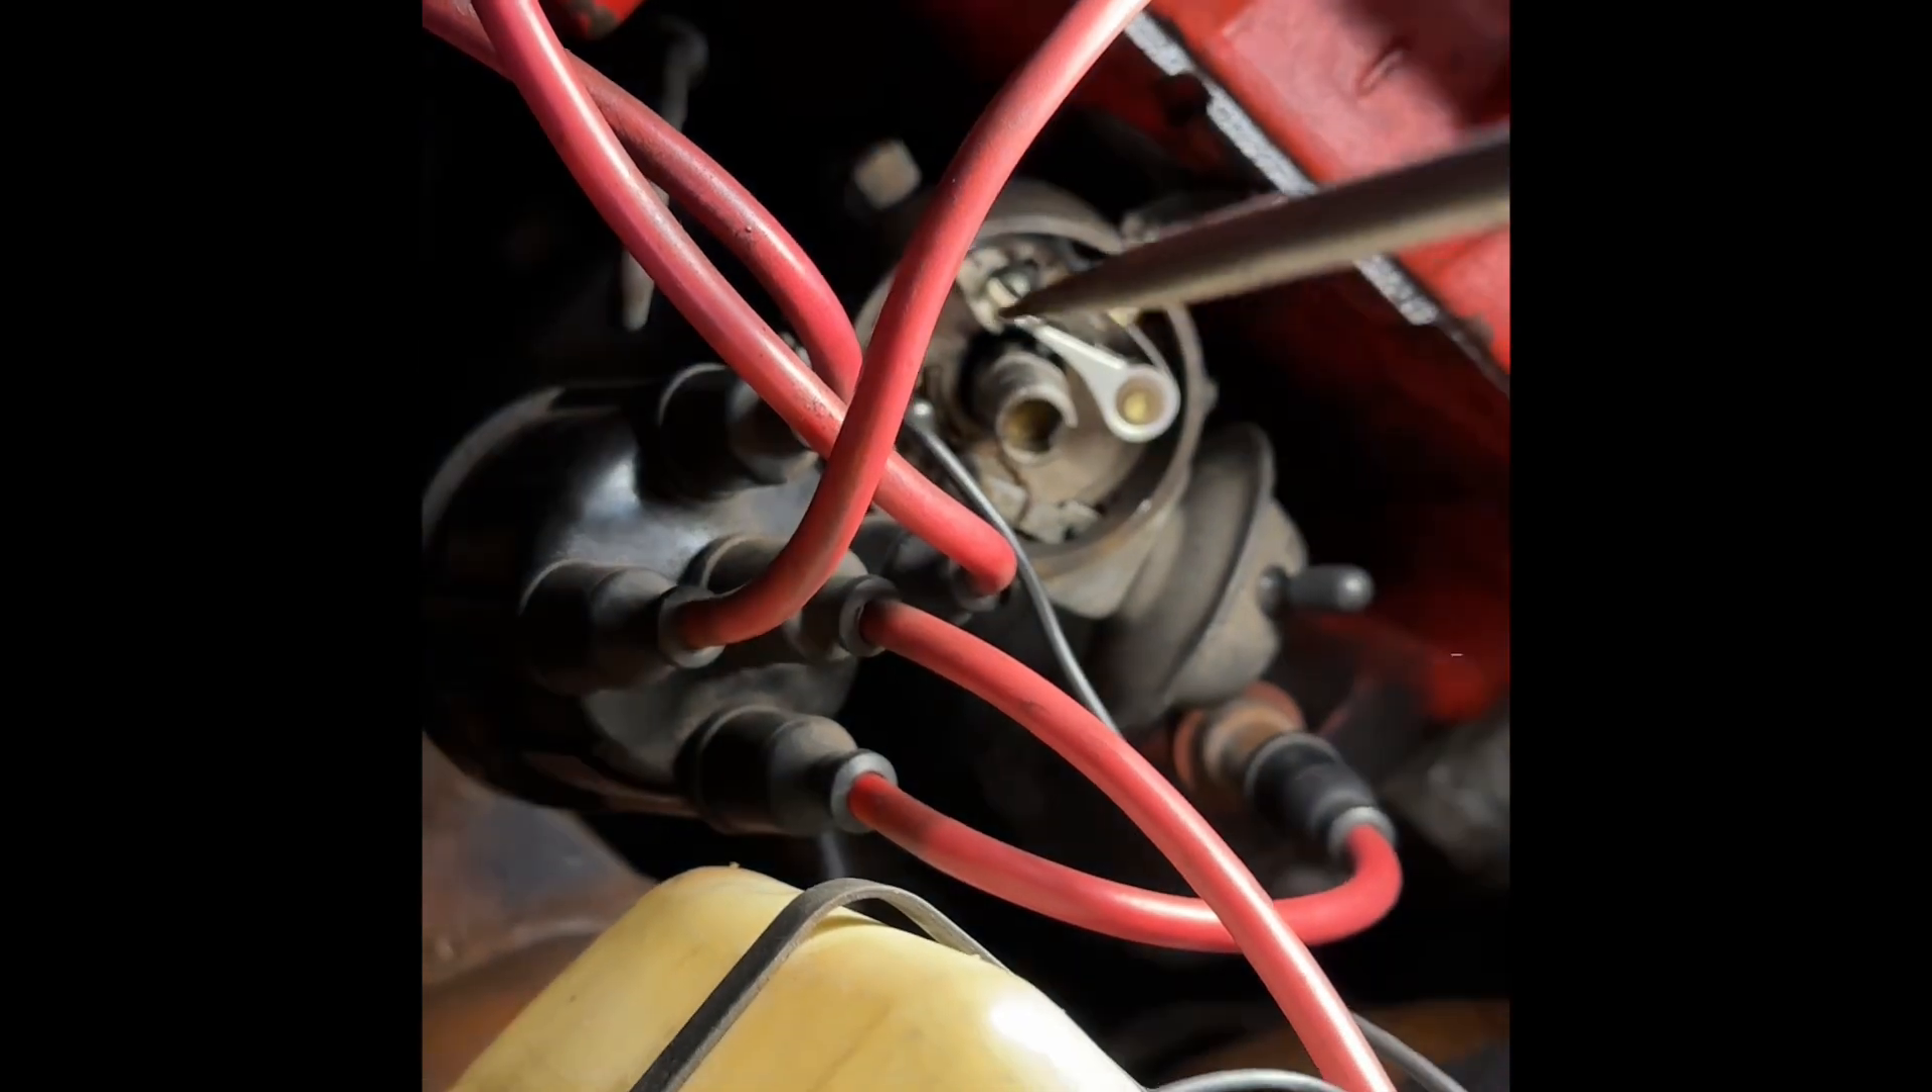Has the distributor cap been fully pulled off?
Yes.